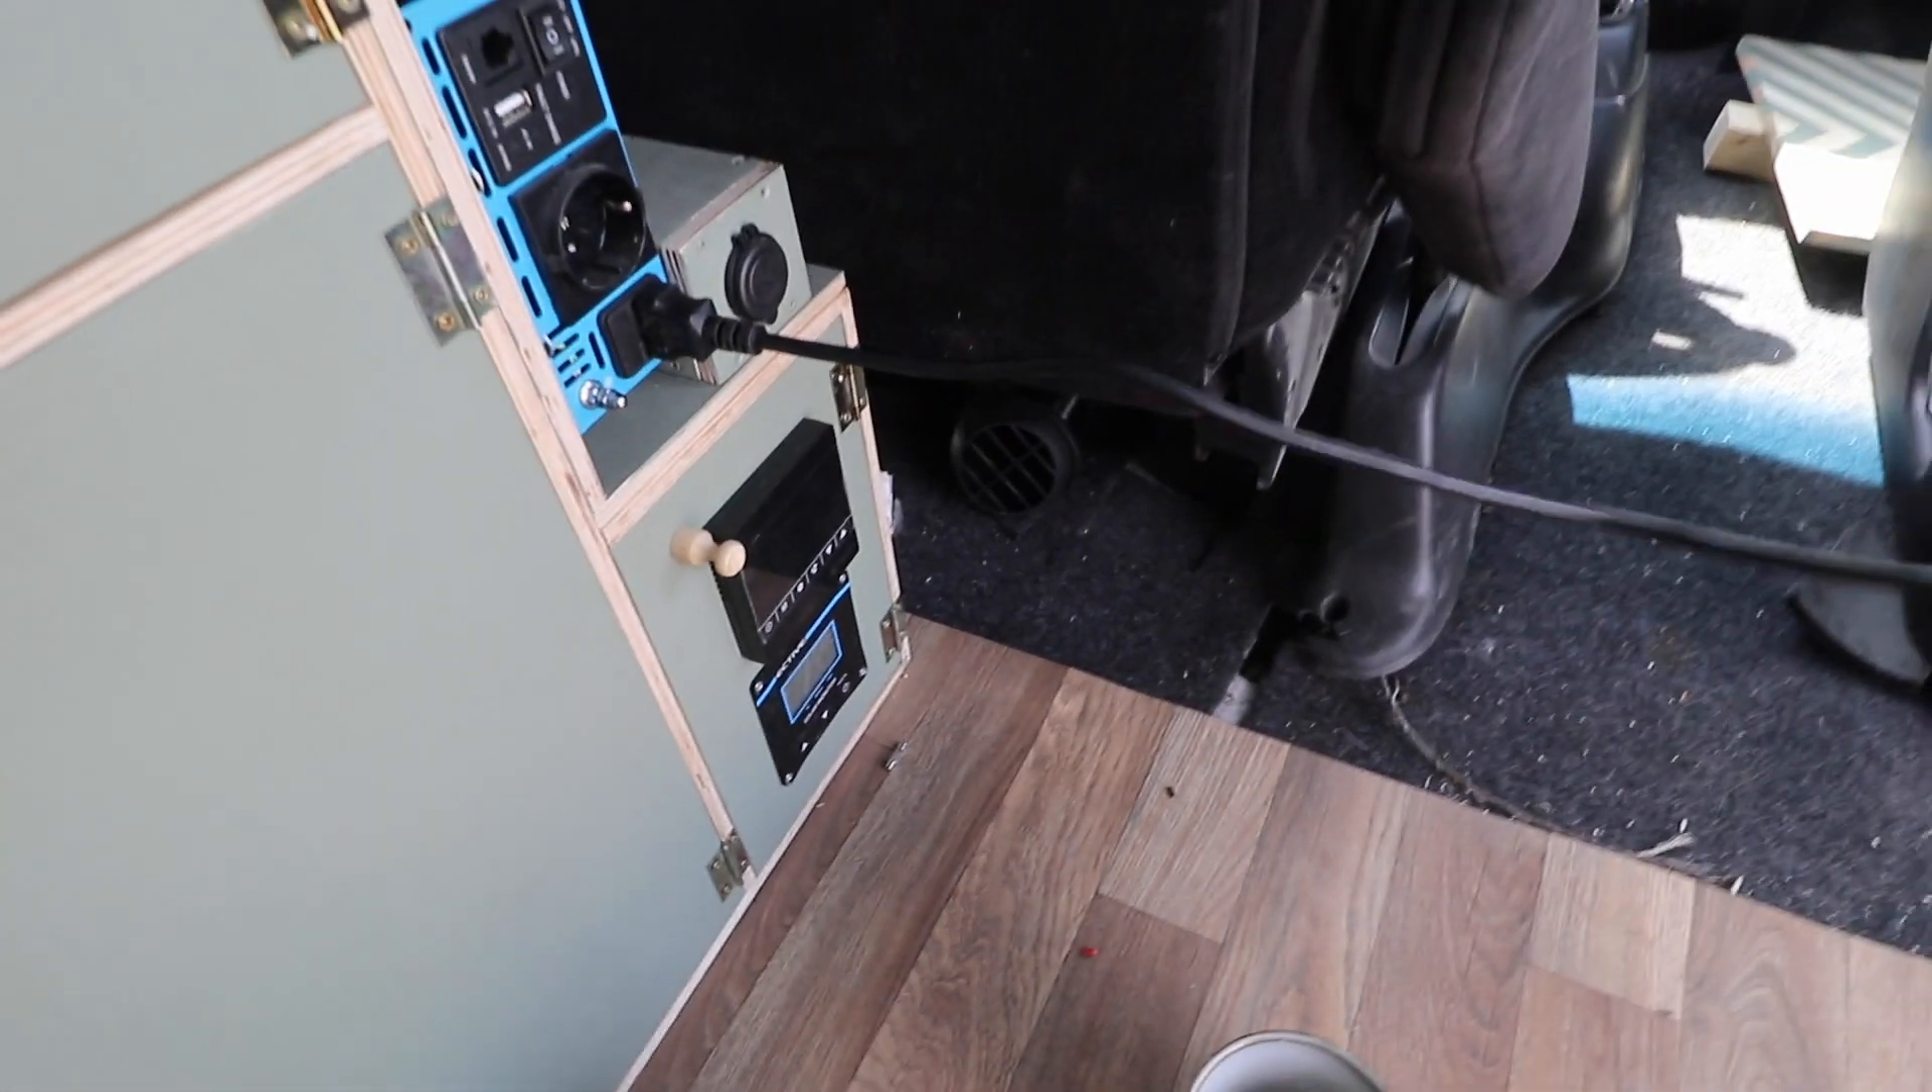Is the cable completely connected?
Yes.